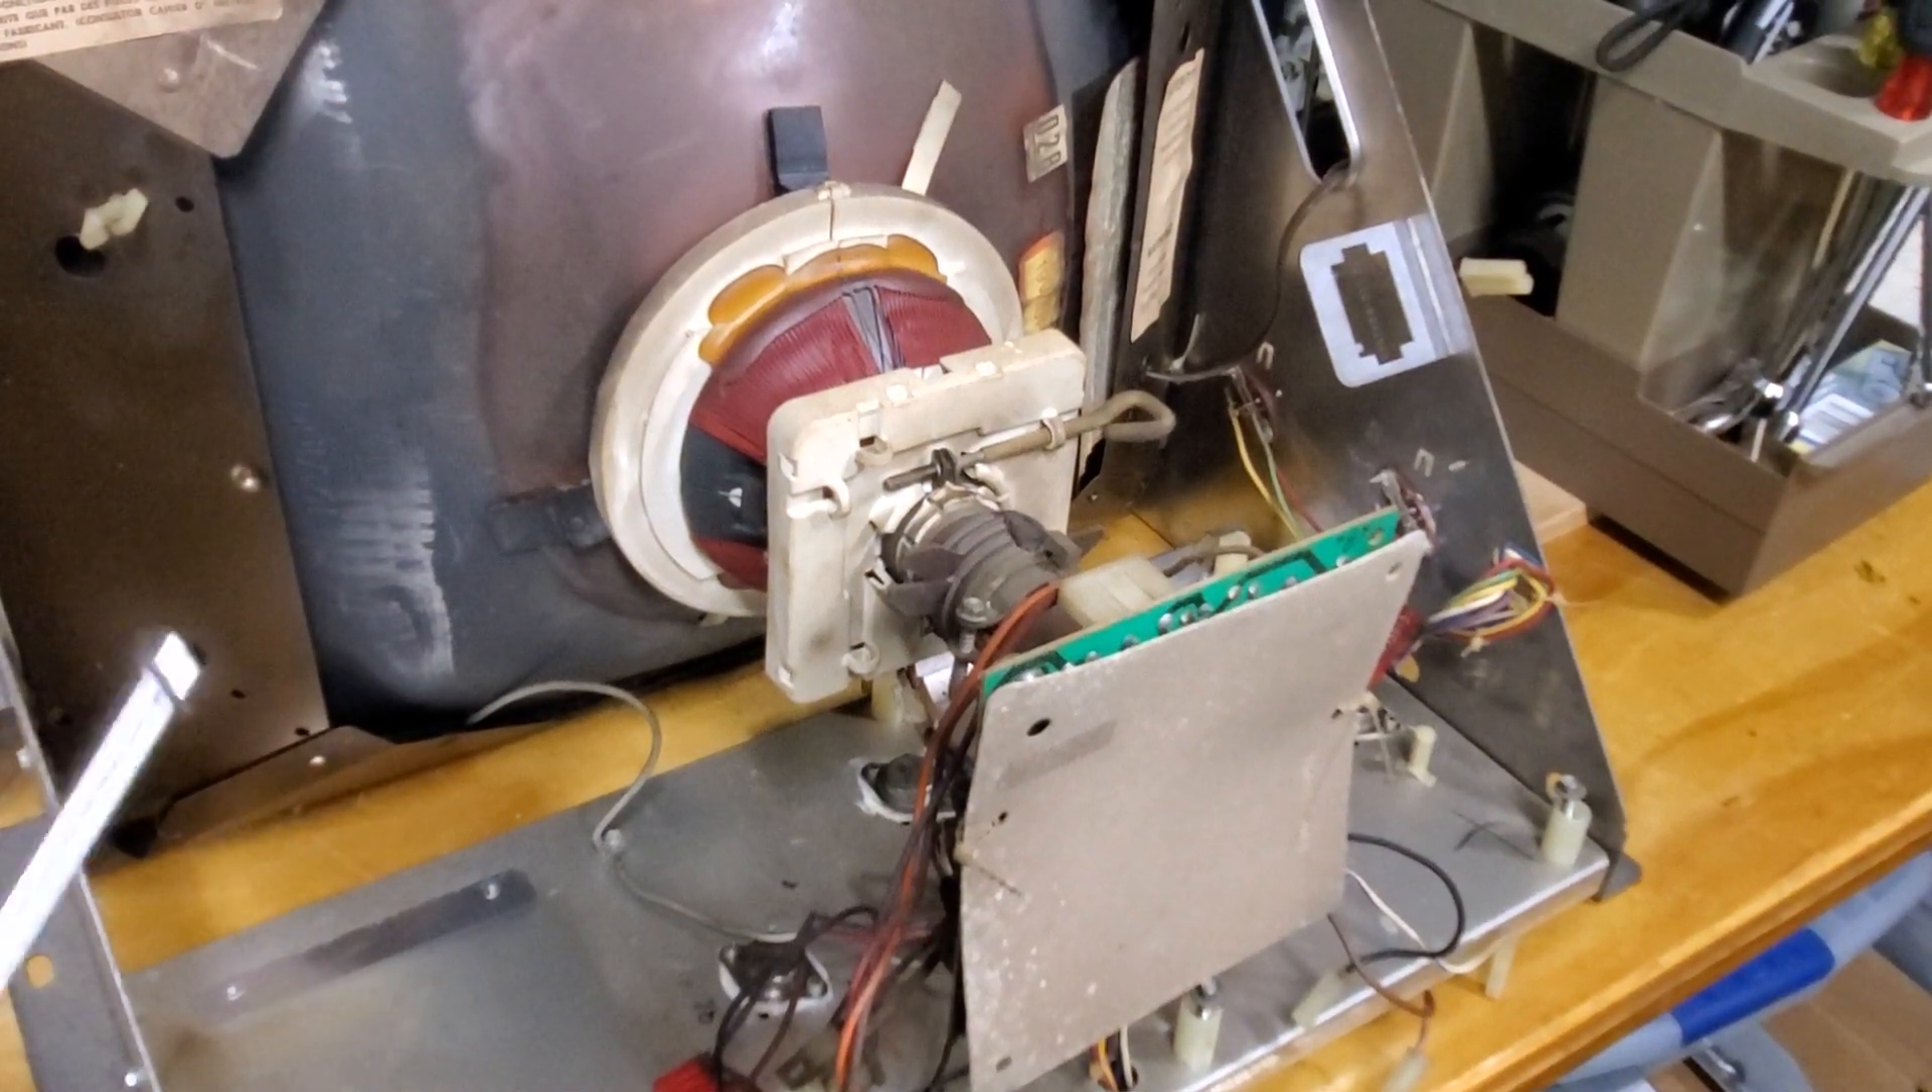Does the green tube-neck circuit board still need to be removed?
Yes.